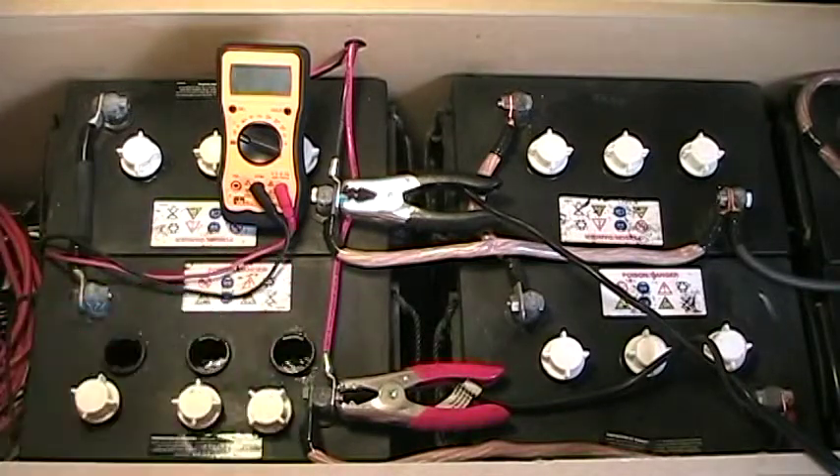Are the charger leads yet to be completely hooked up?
No.